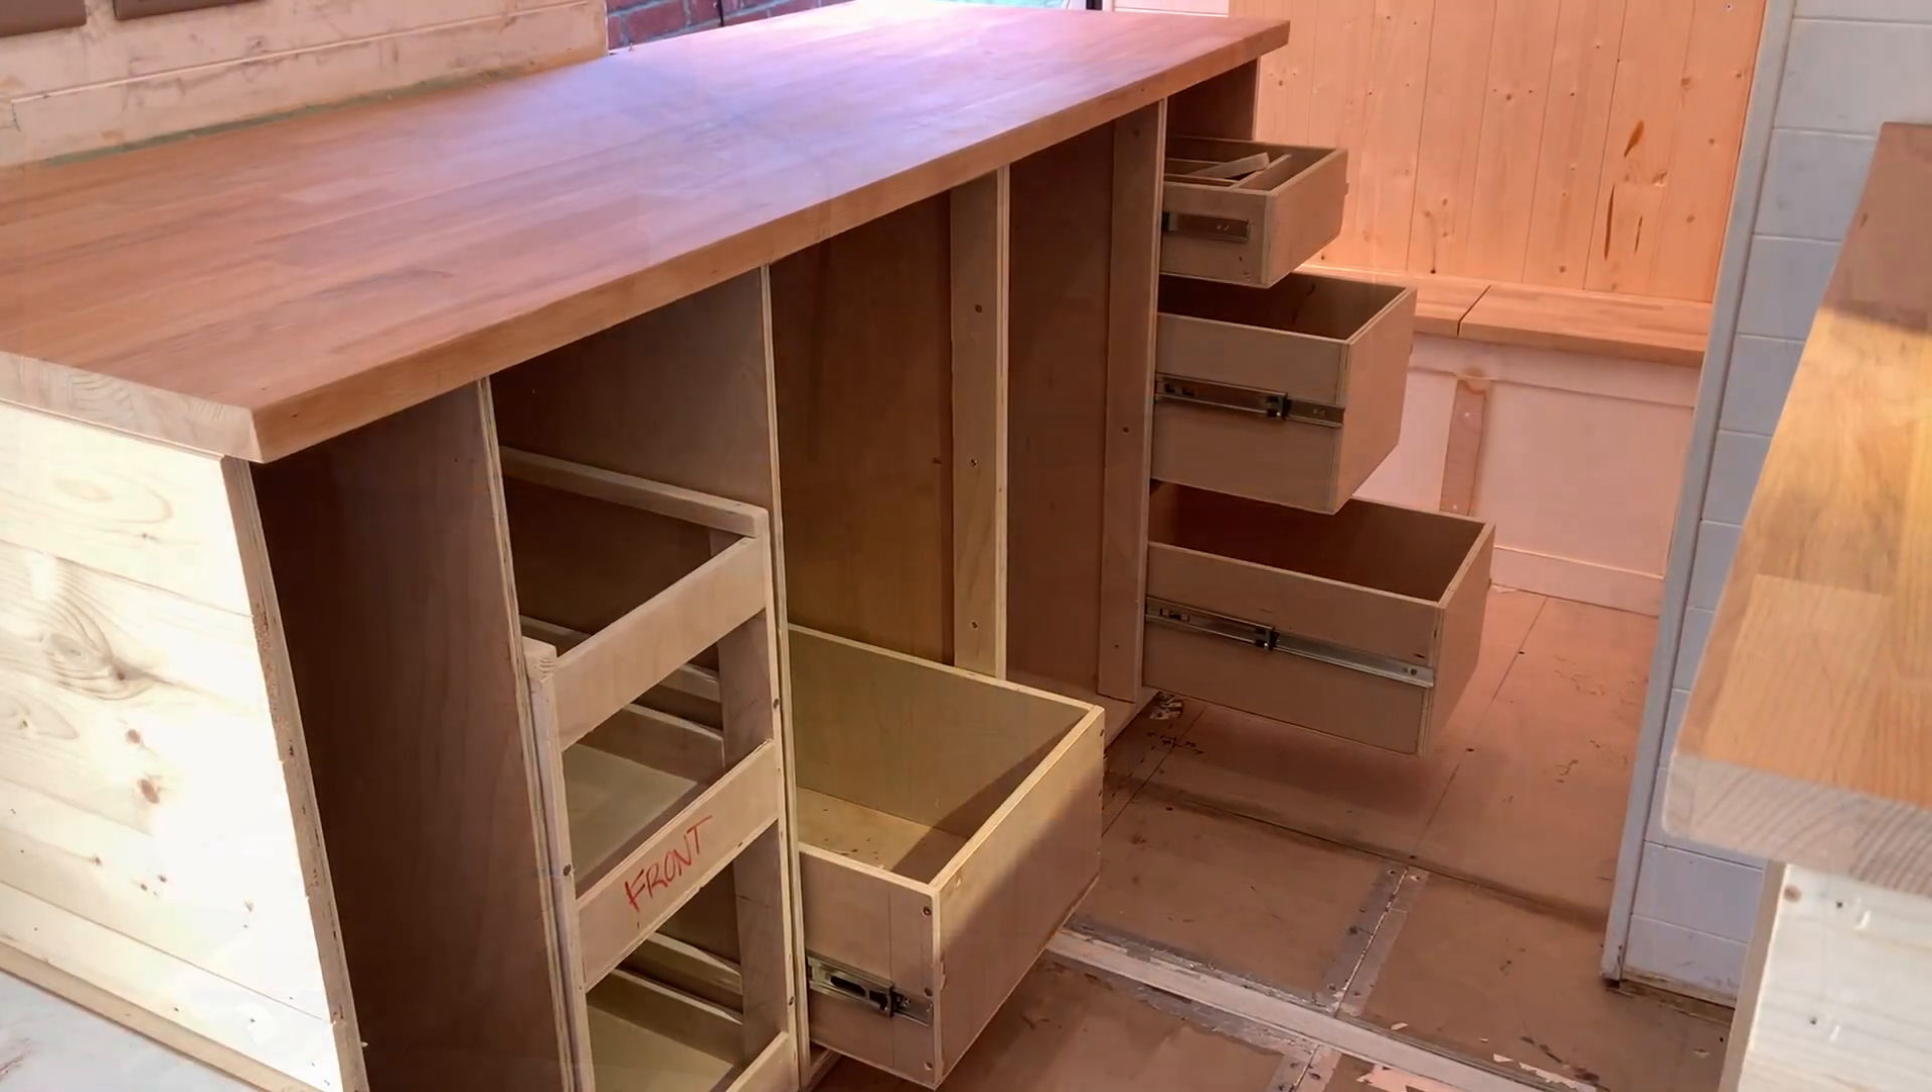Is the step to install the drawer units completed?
Yes.